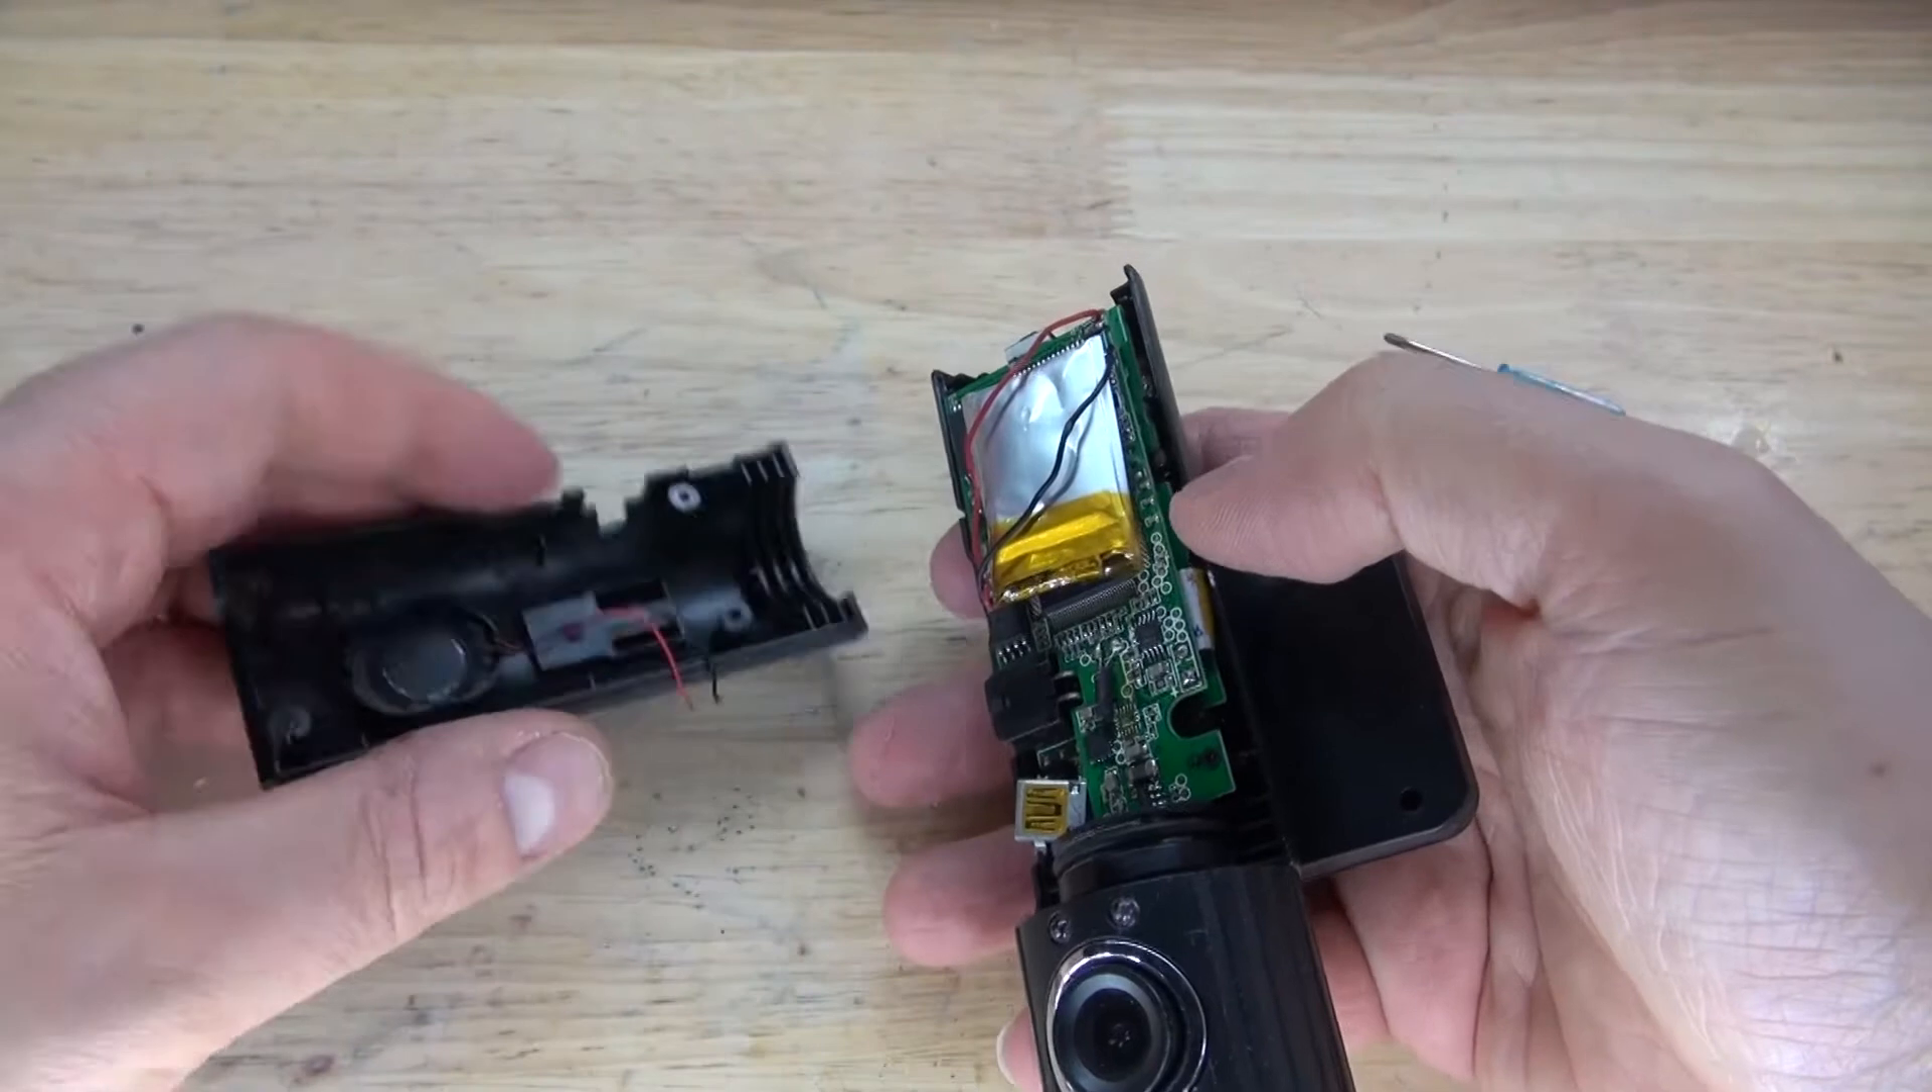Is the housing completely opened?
Yes.